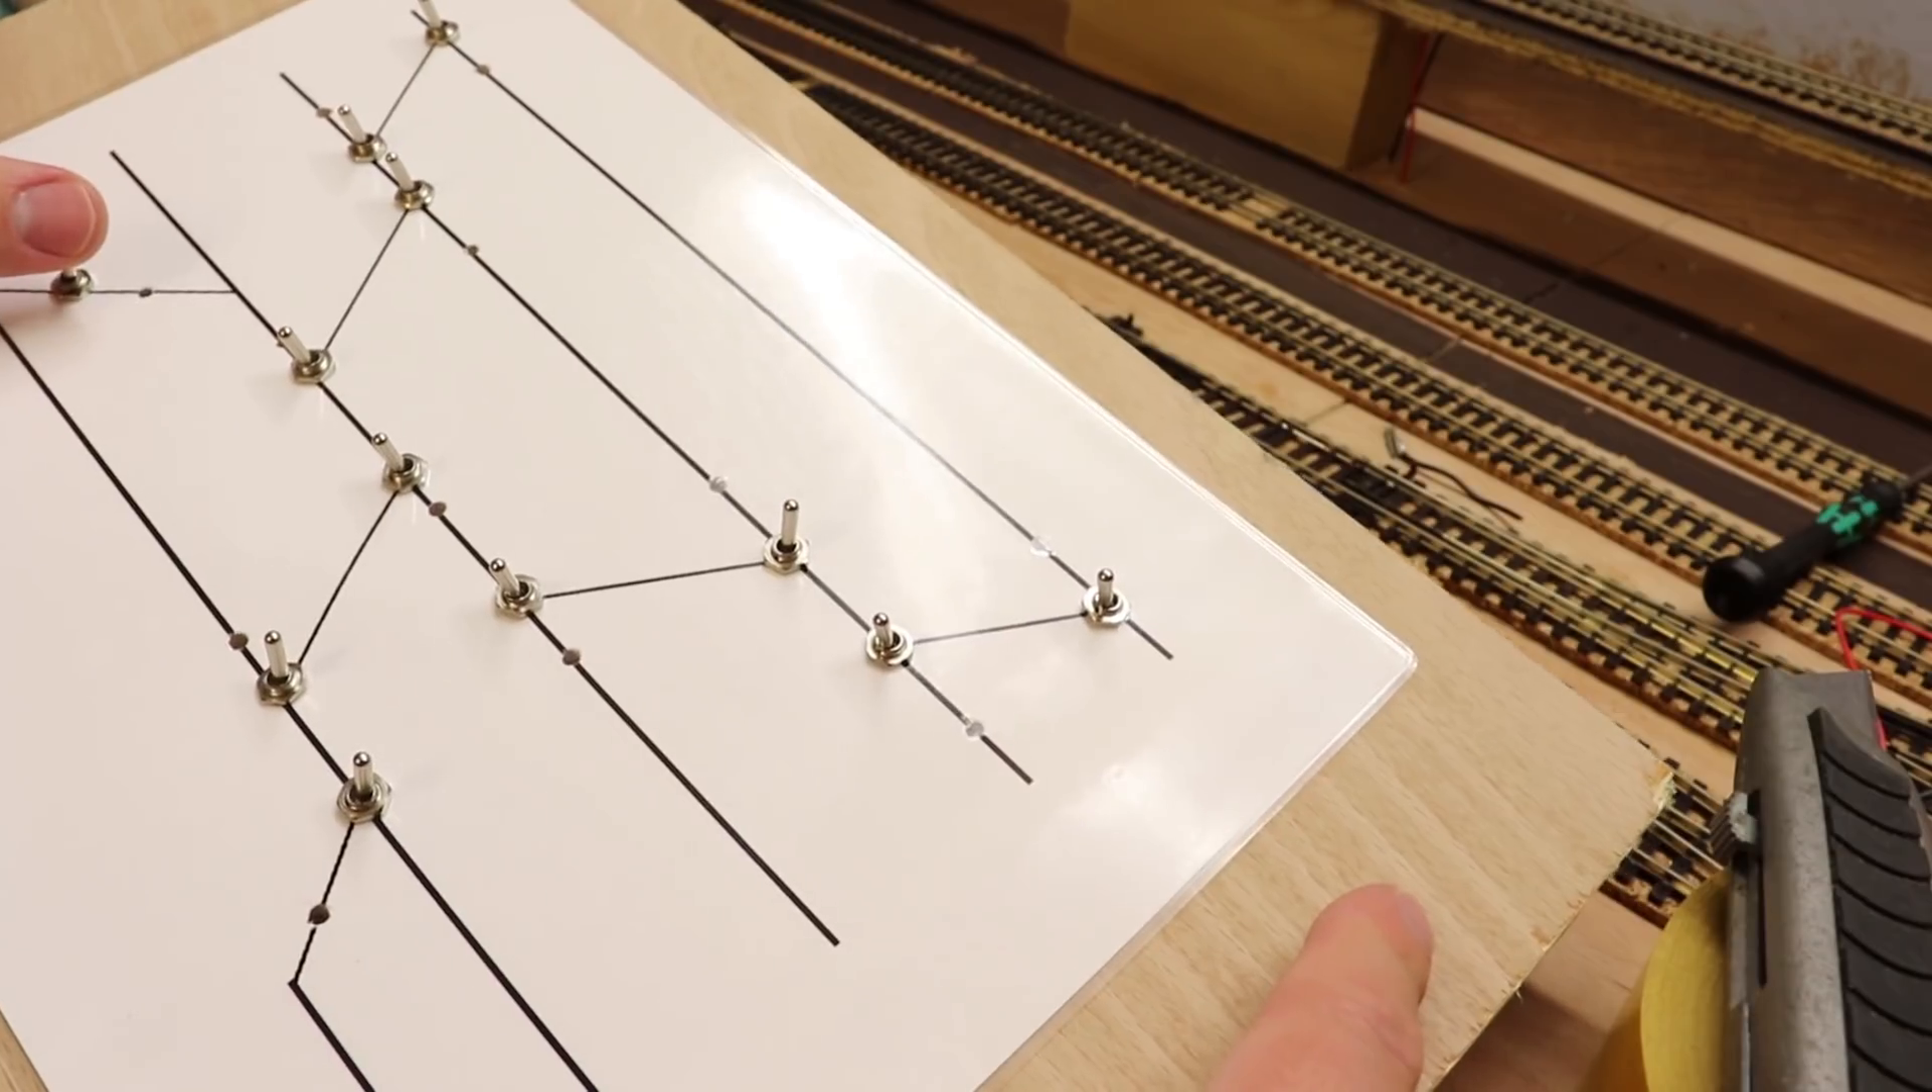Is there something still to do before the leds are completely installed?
Yes.